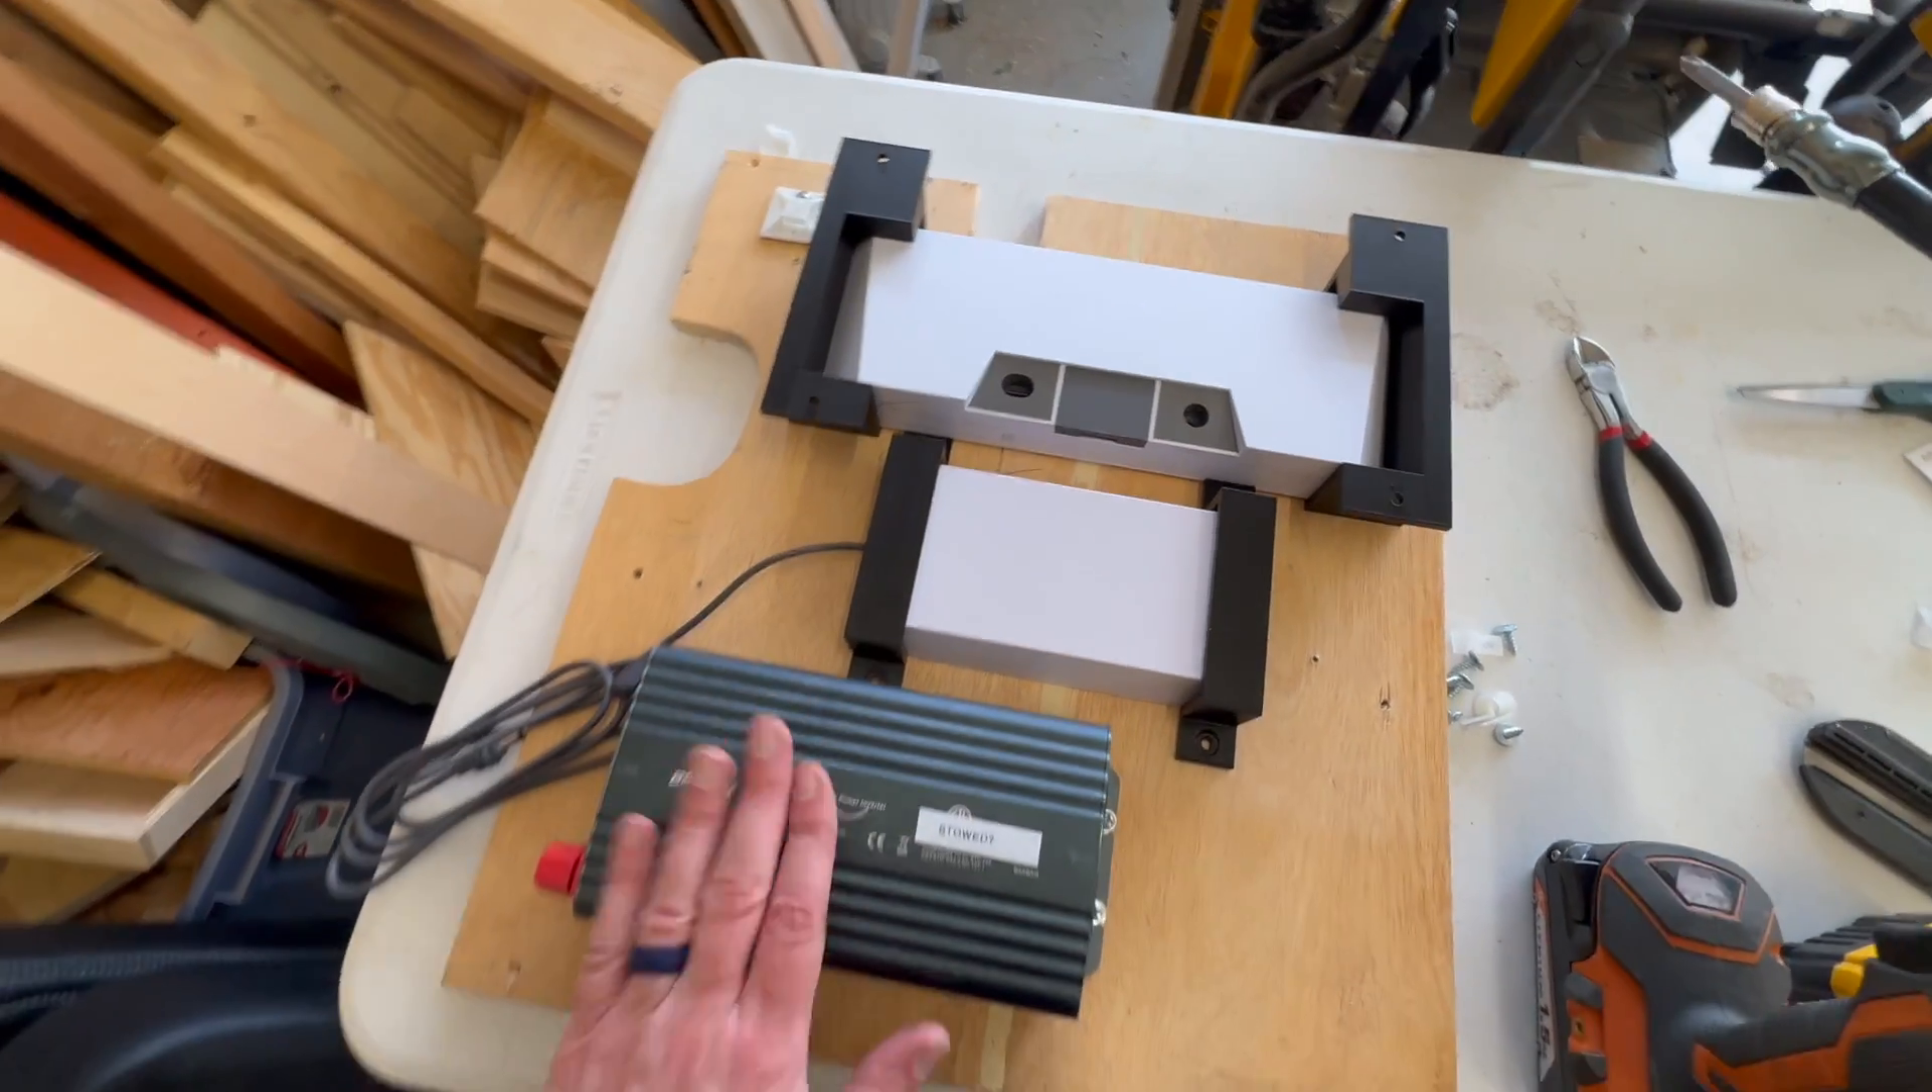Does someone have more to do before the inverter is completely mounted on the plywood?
Yes.